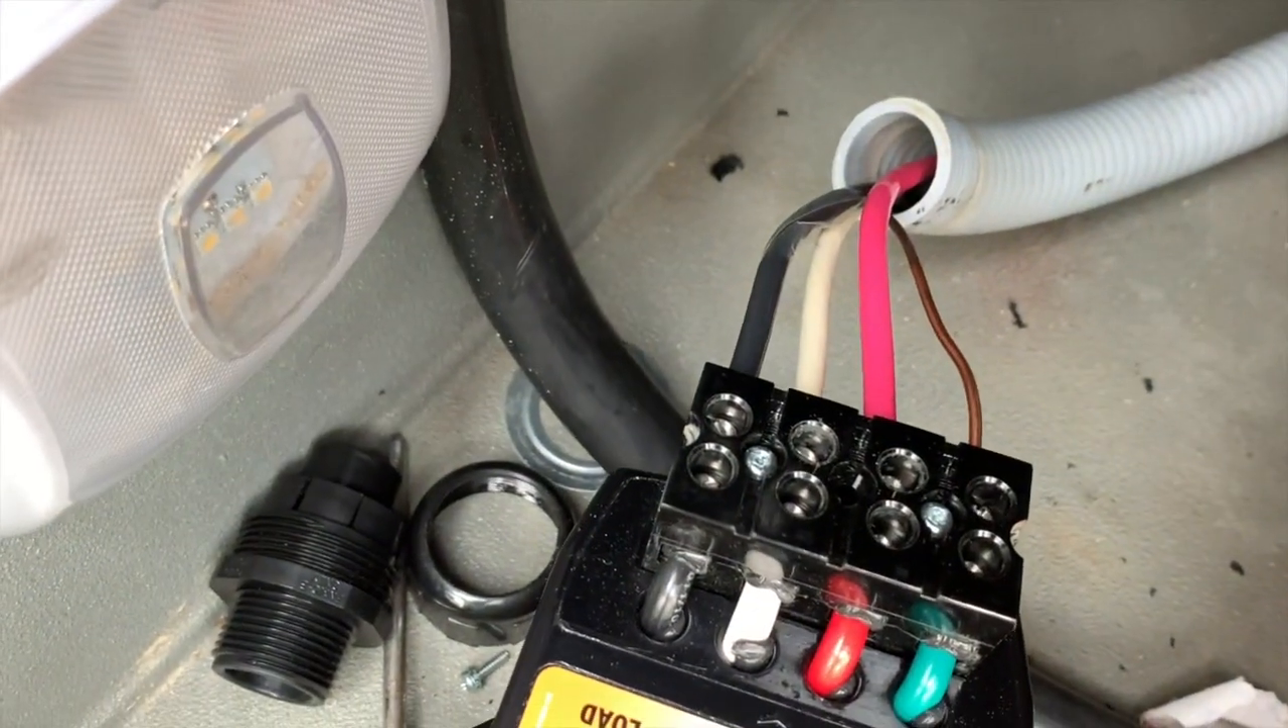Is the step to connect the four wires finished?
Yes.